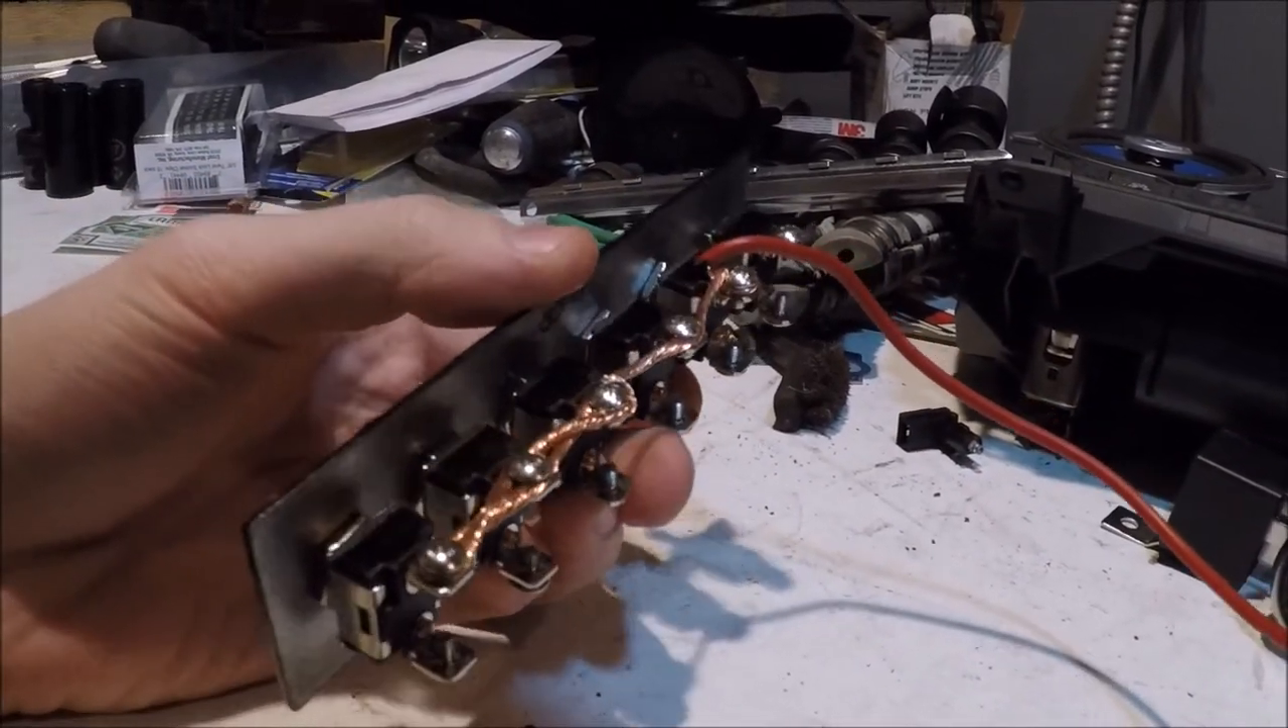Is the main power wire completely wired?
Yes.